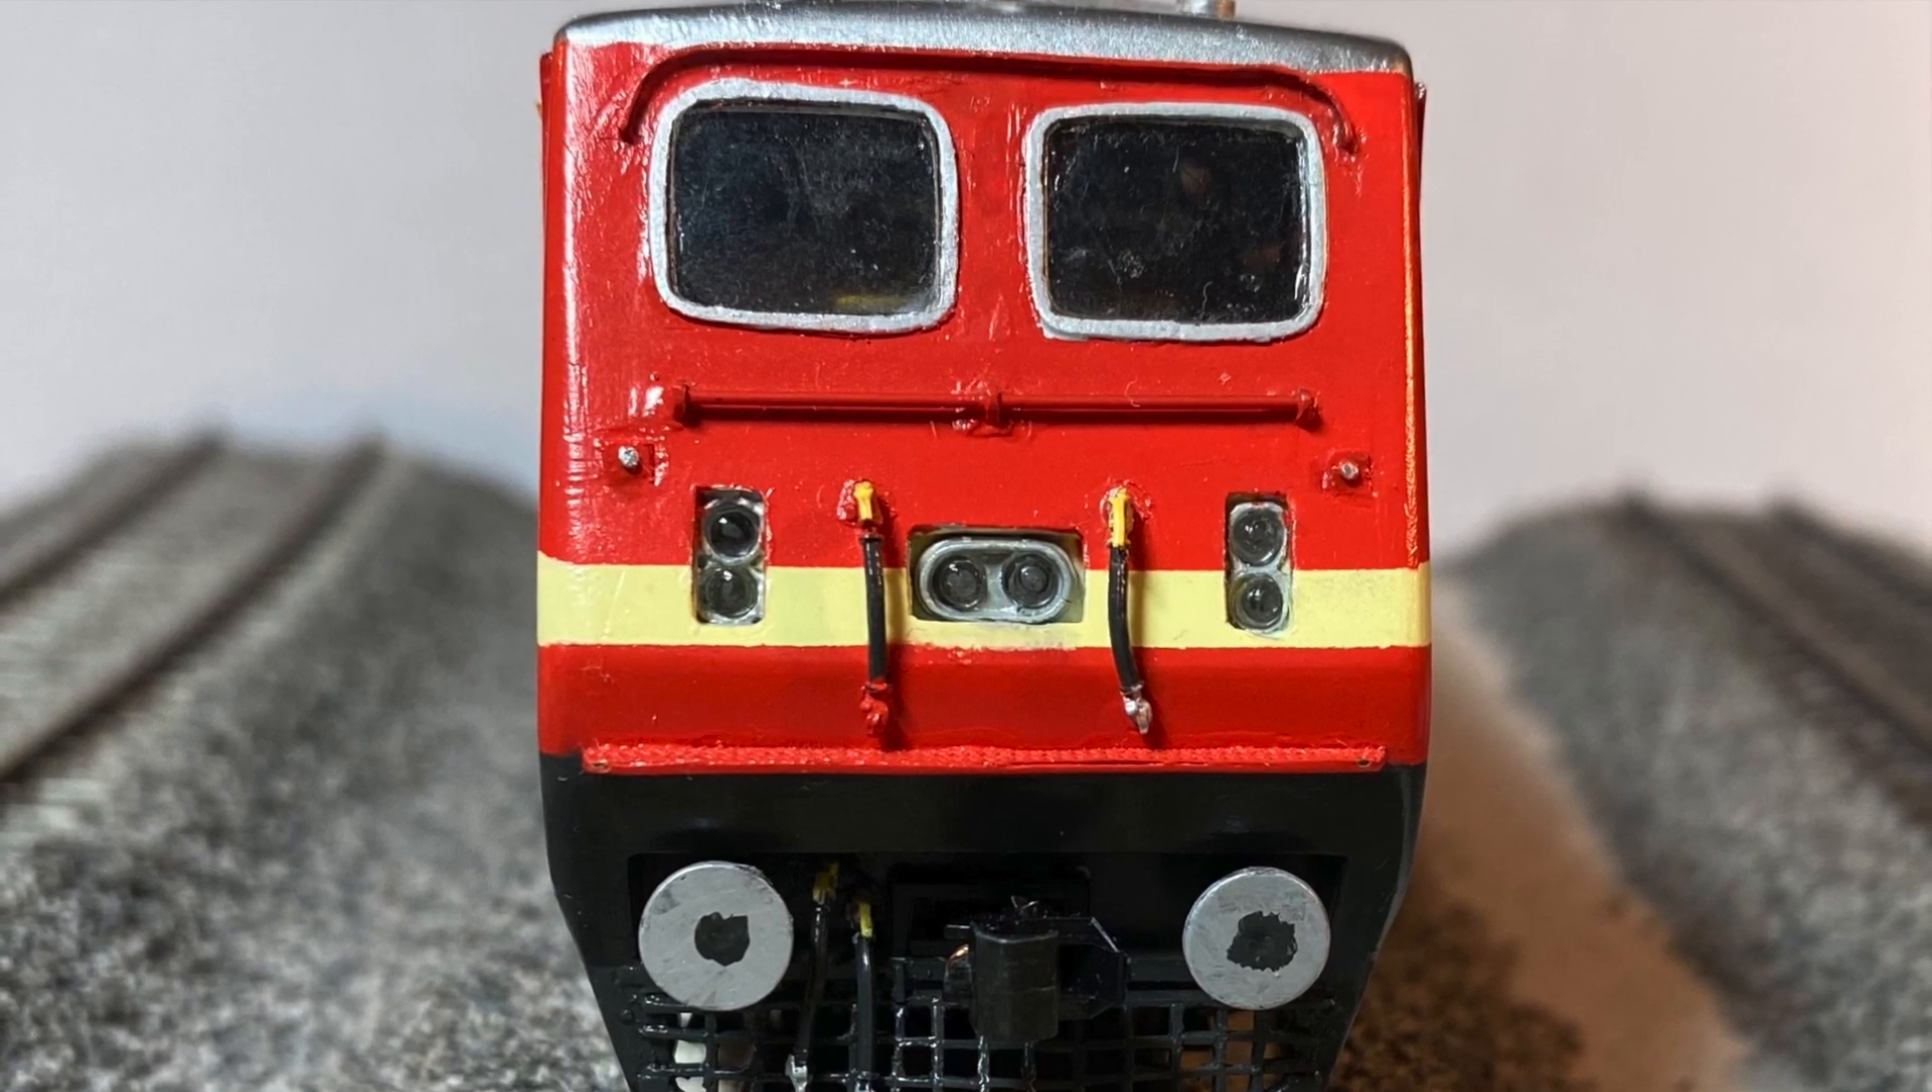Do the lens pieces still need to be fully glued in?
No.